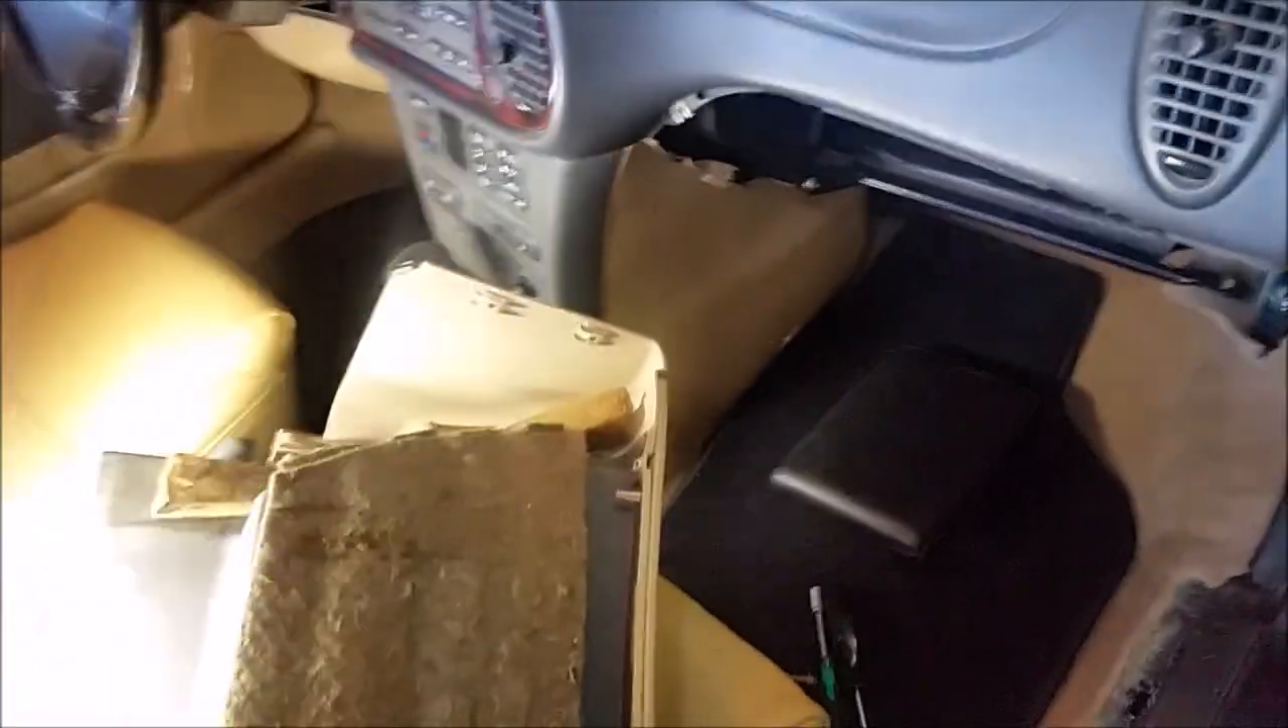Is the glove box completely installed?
No.